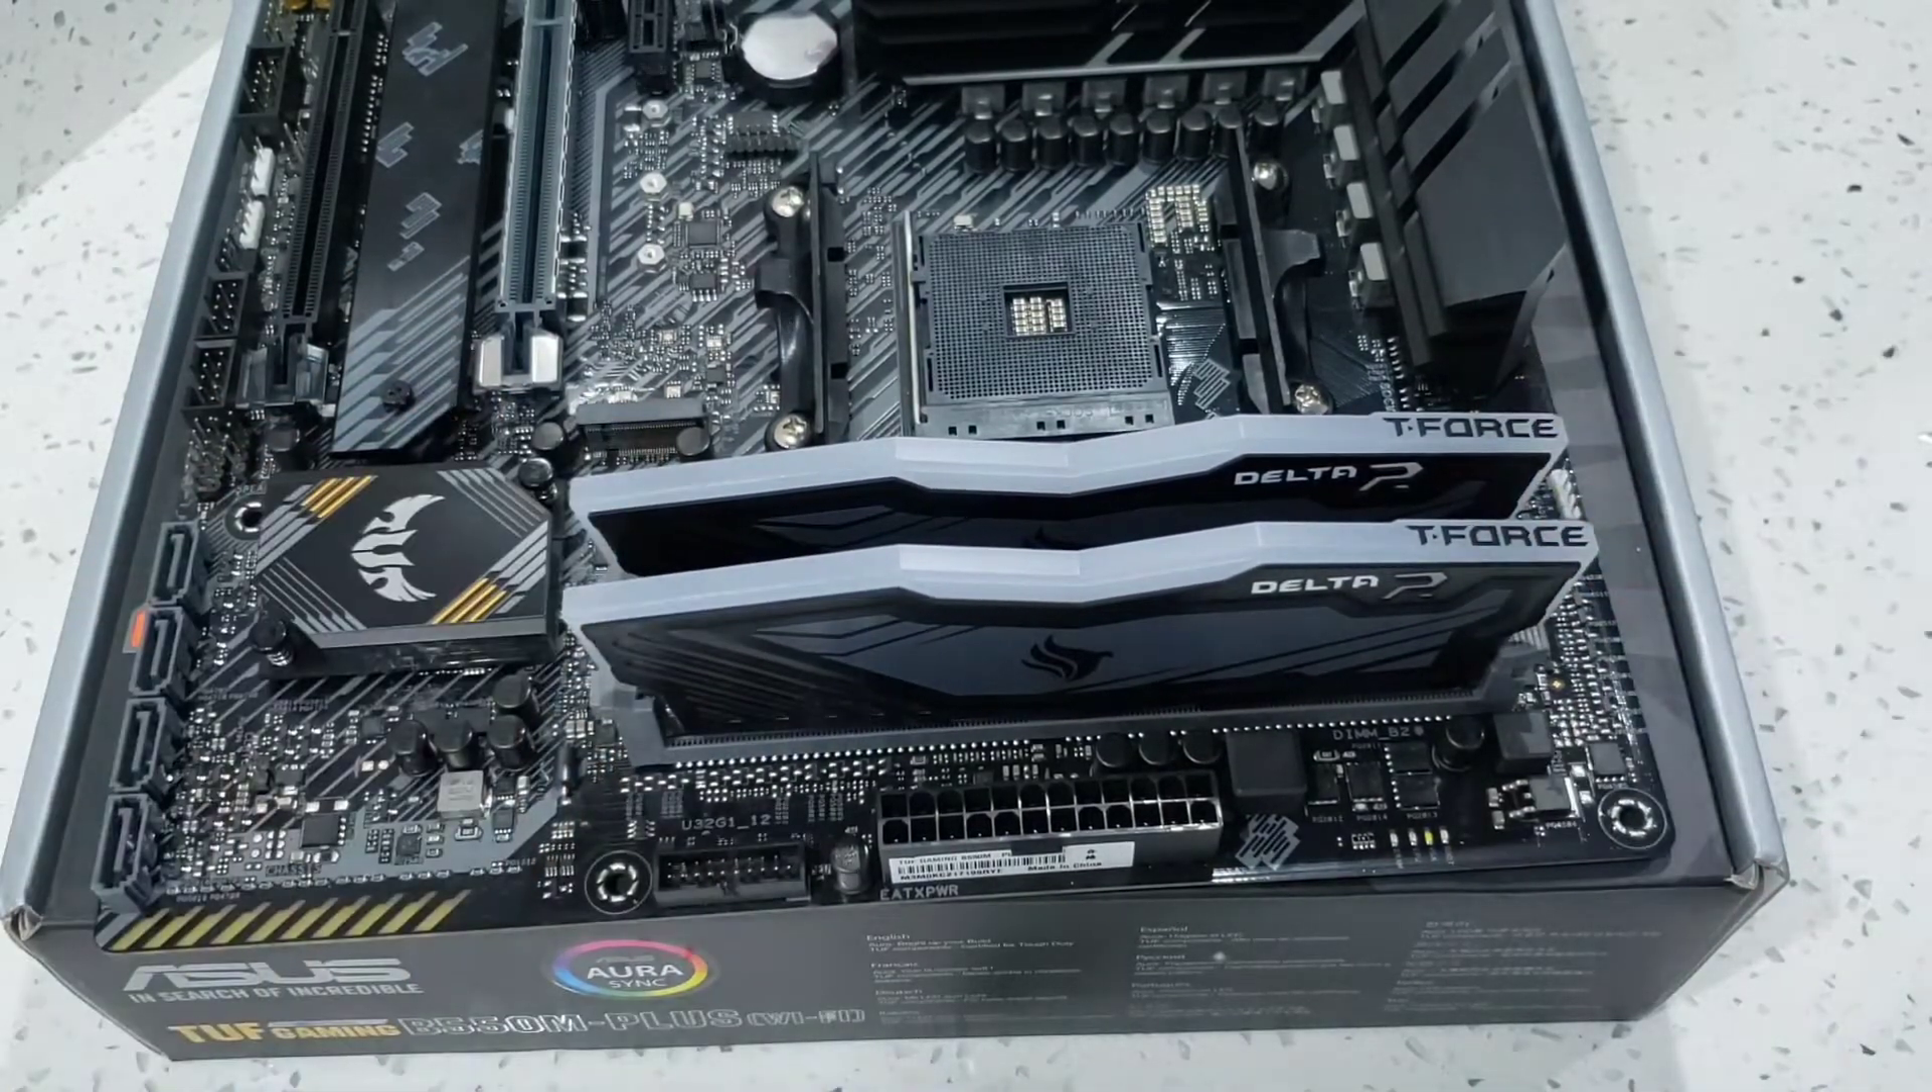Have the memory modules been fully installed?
Yes.